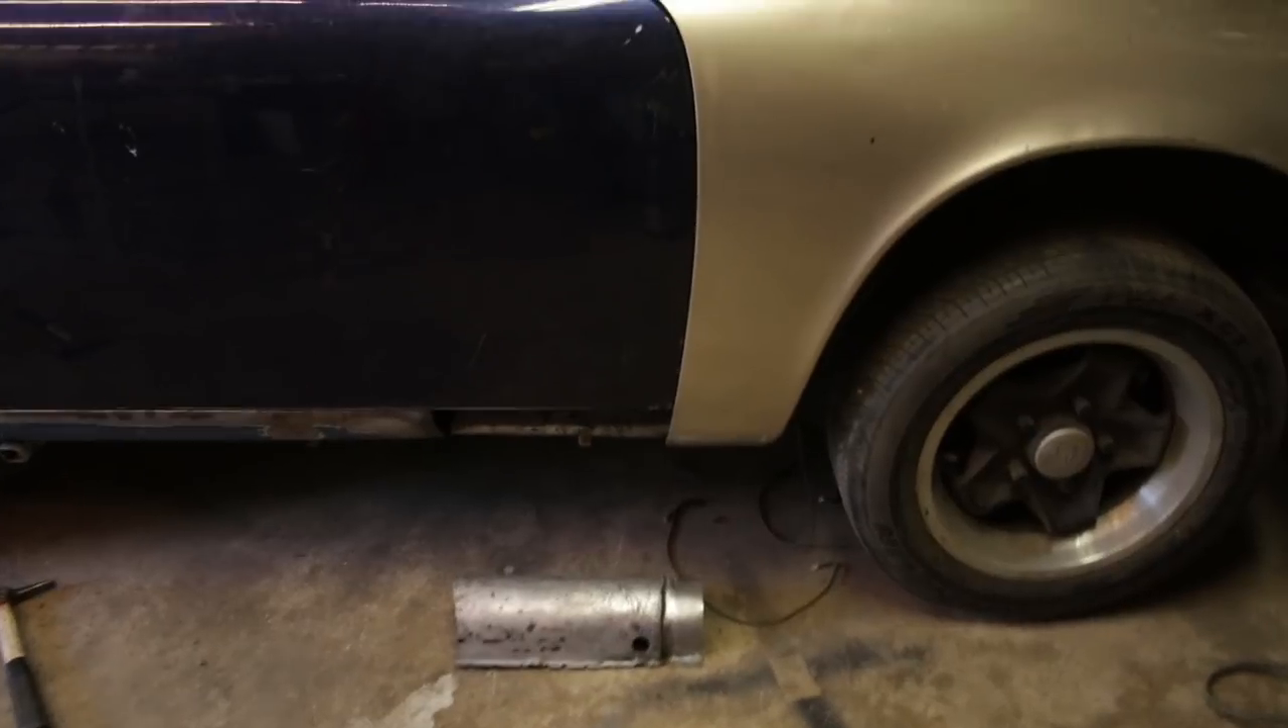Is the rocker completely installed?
No.